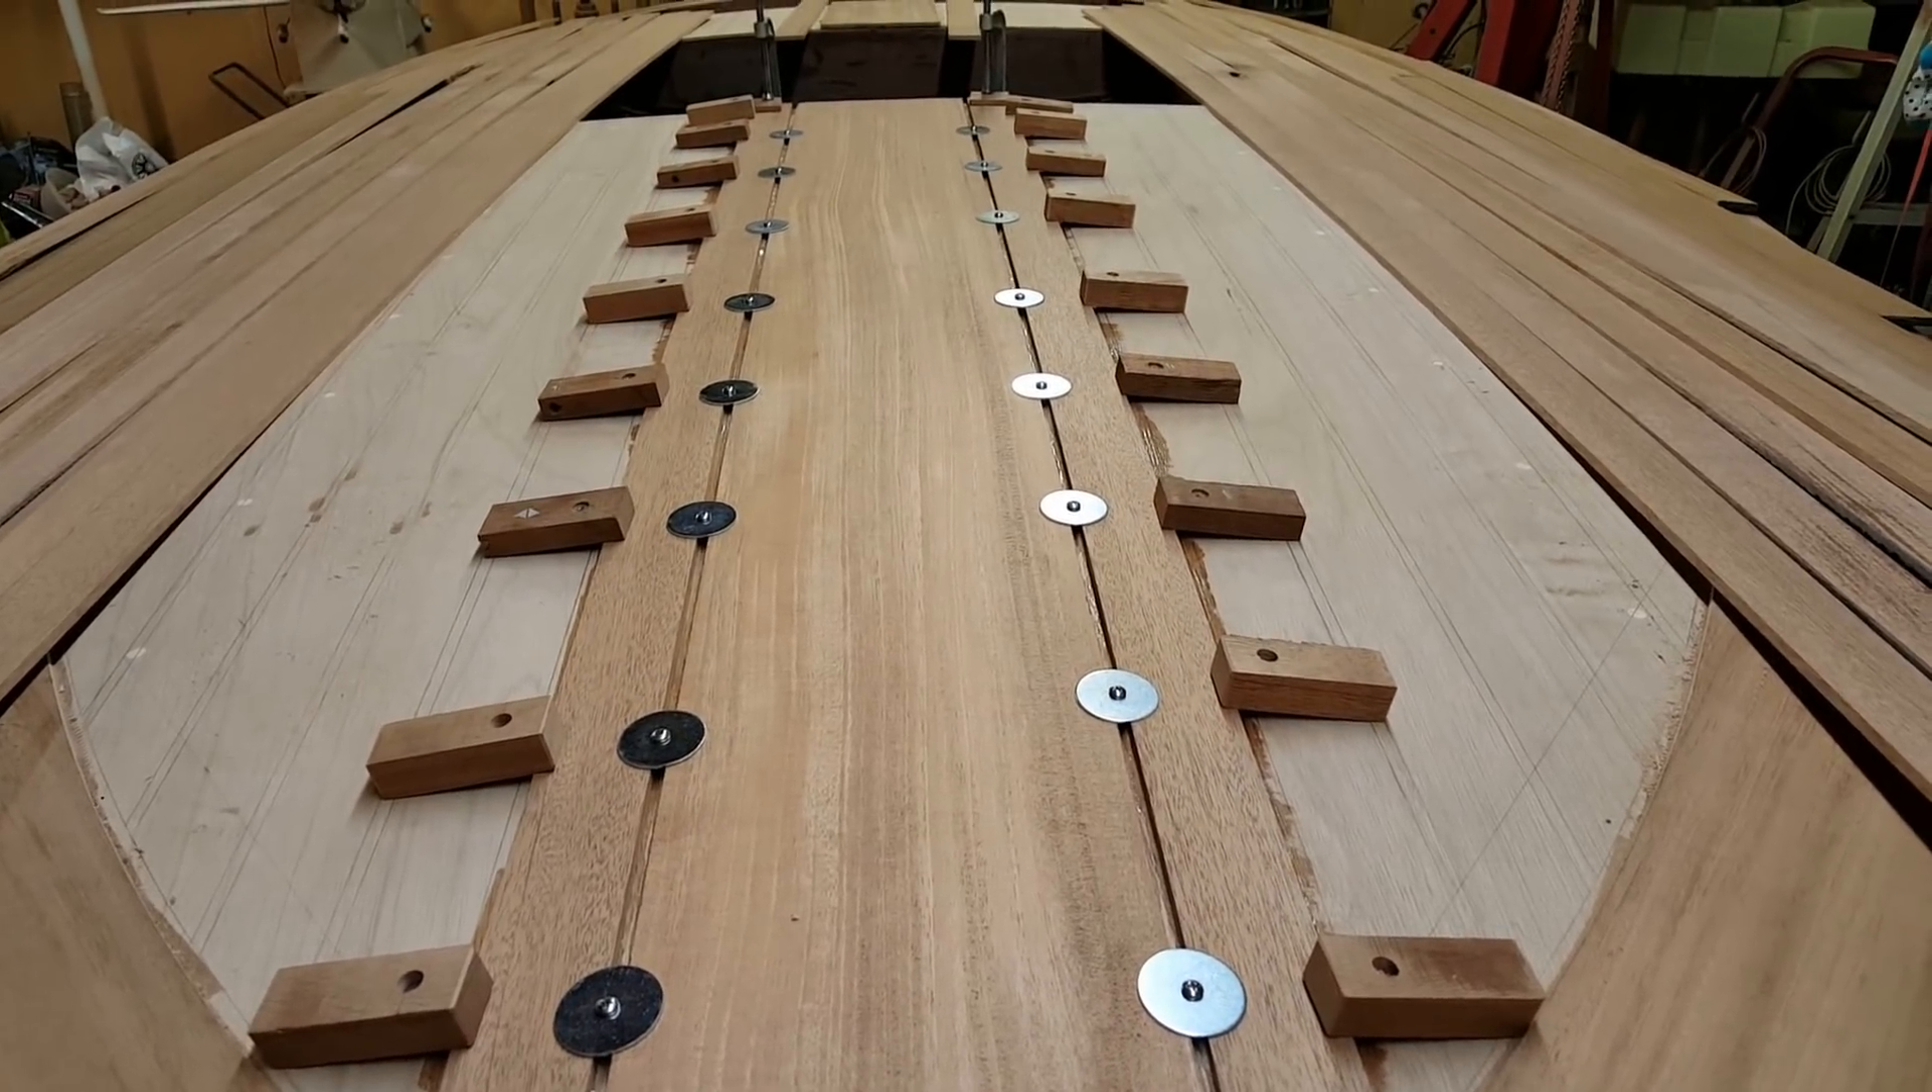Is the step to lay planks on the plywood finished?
No.